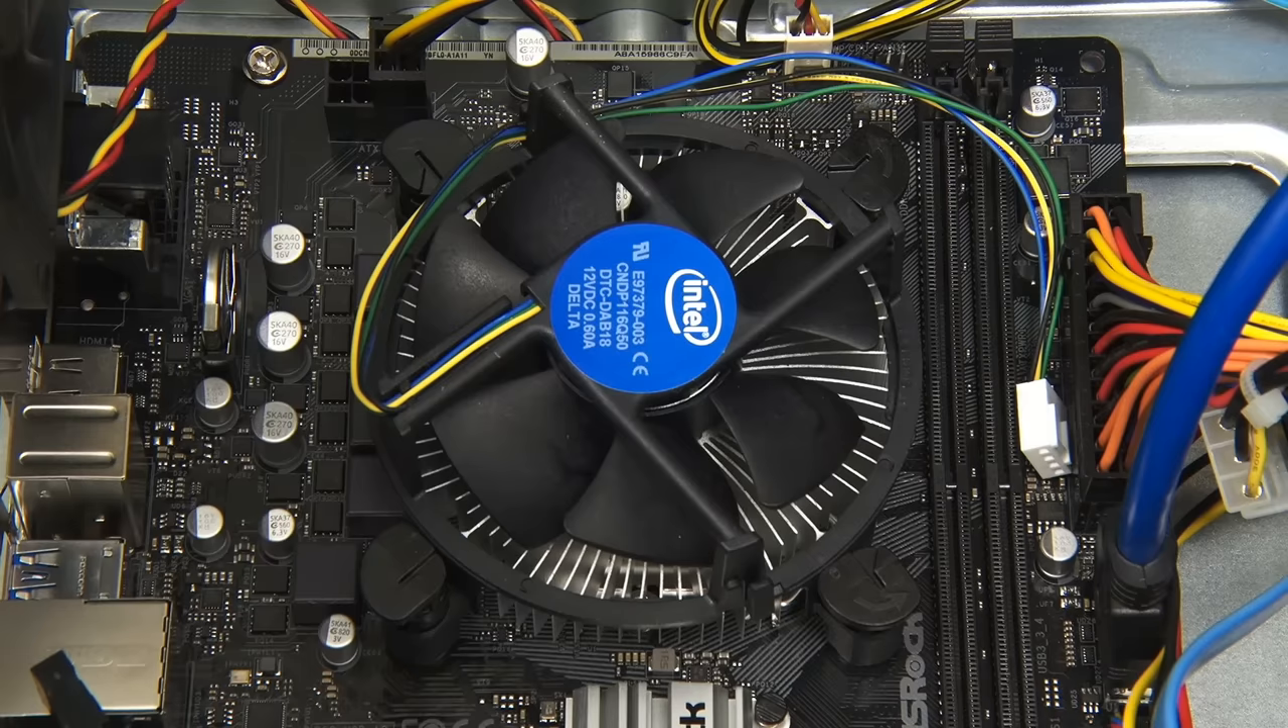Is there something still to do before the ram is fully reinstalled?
Yes.